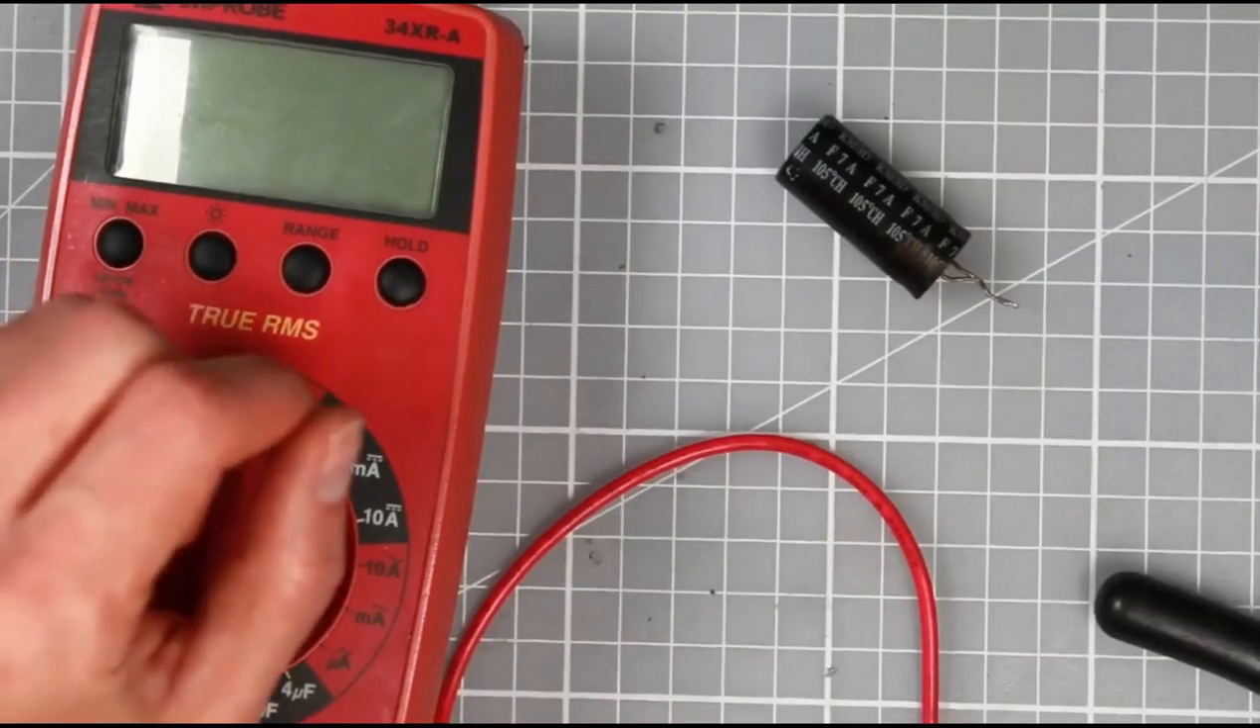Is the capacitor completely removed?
Yes.